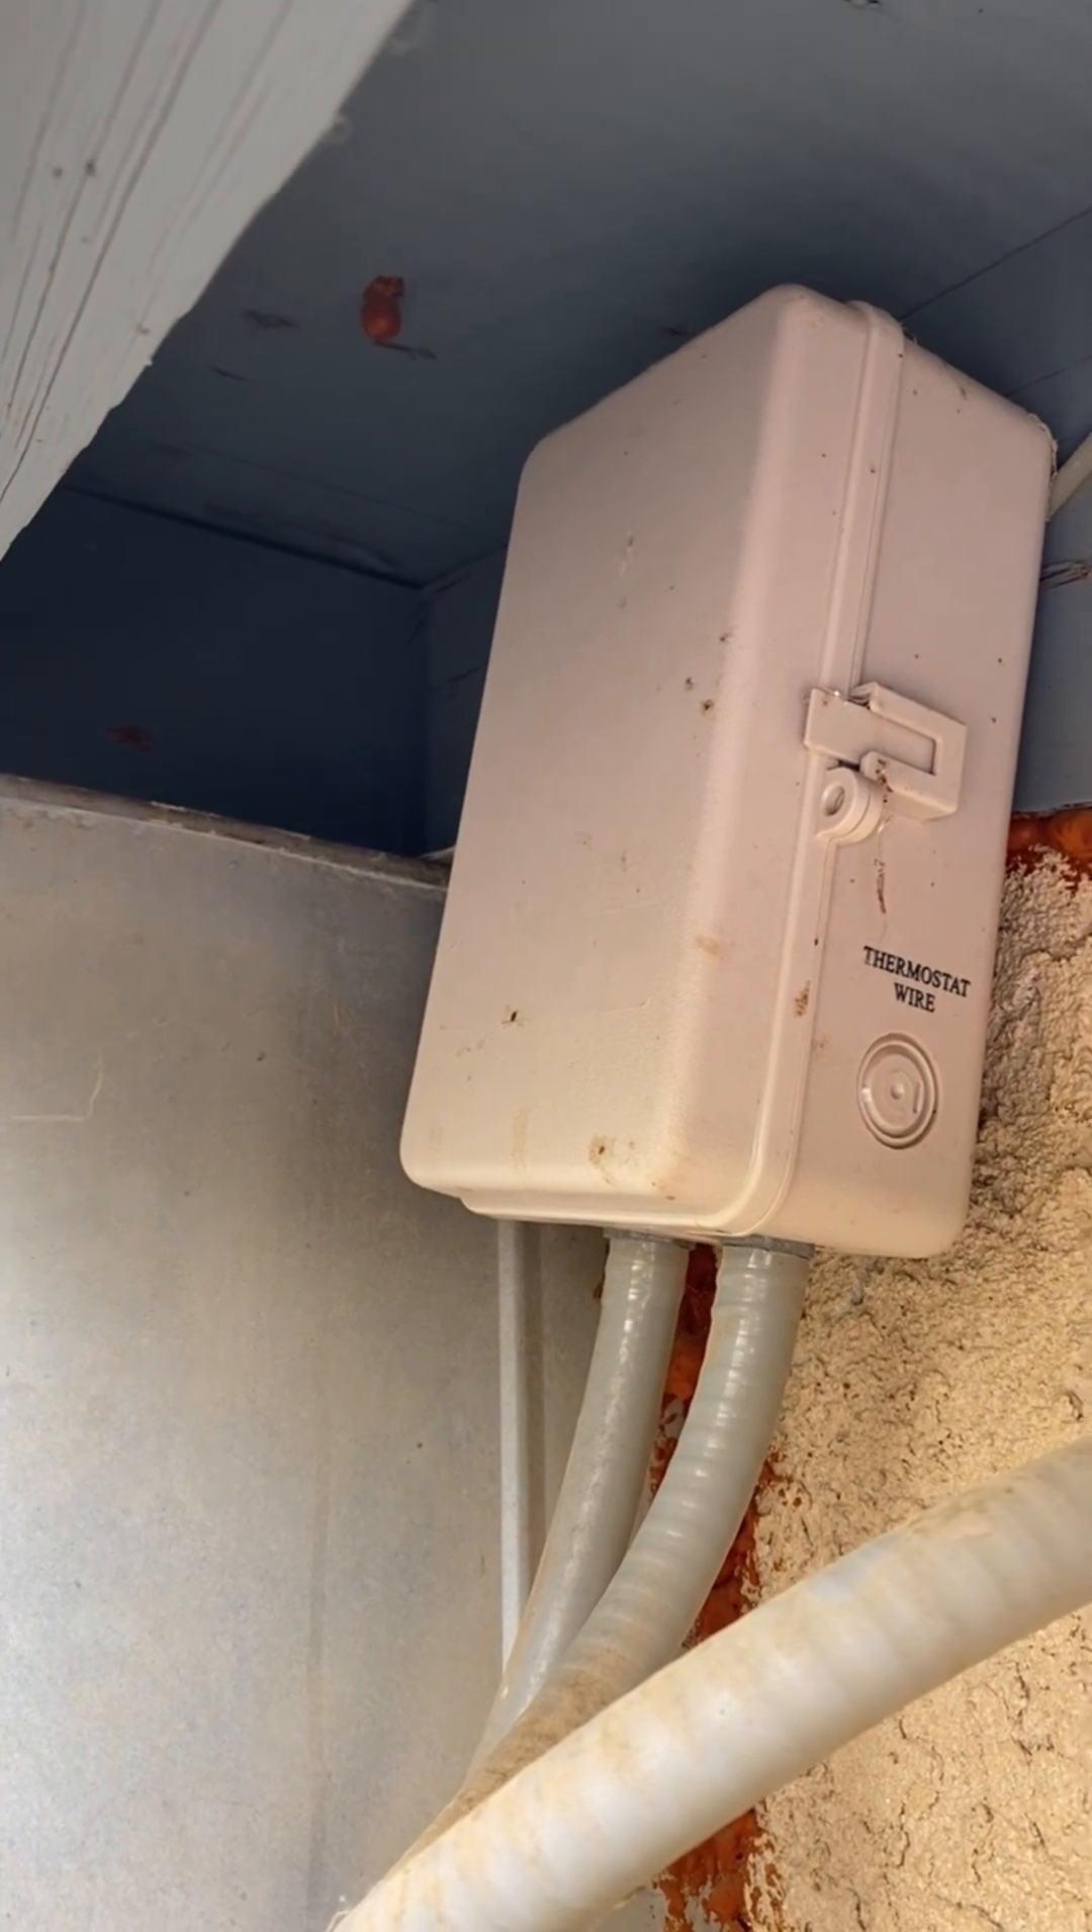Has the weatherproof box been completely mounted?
Yes.